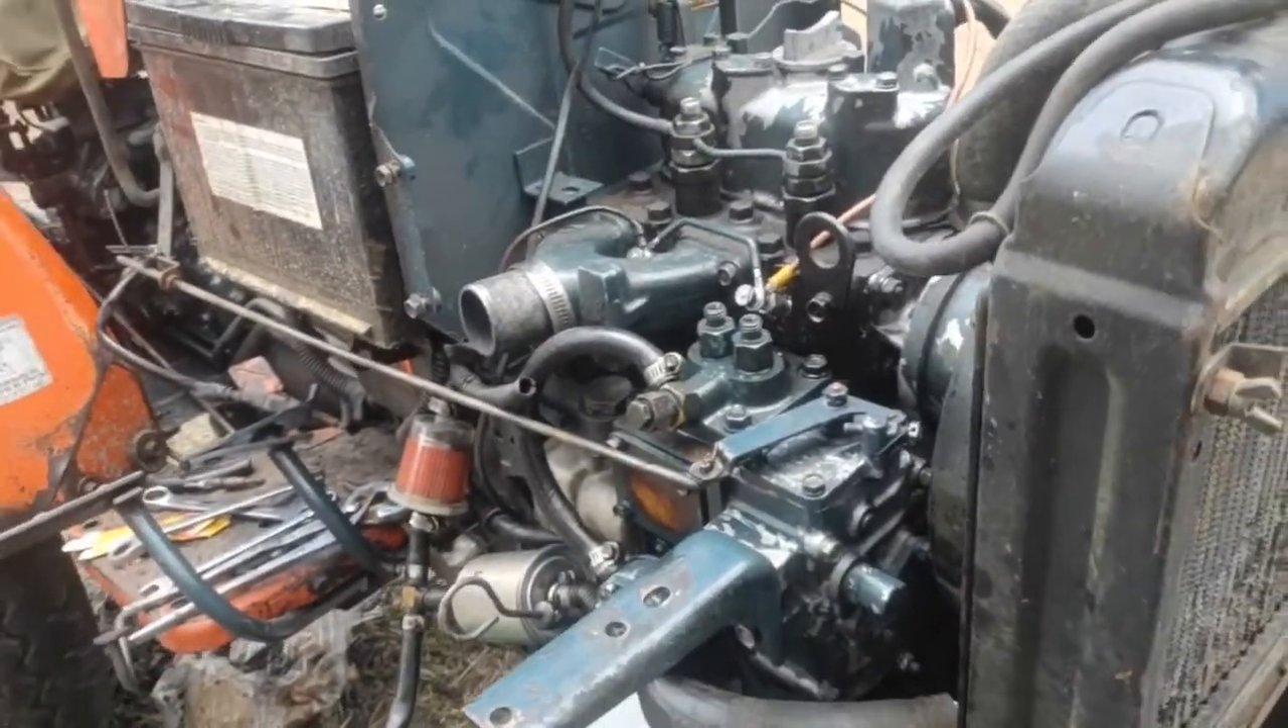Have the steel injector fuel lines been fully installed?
No.